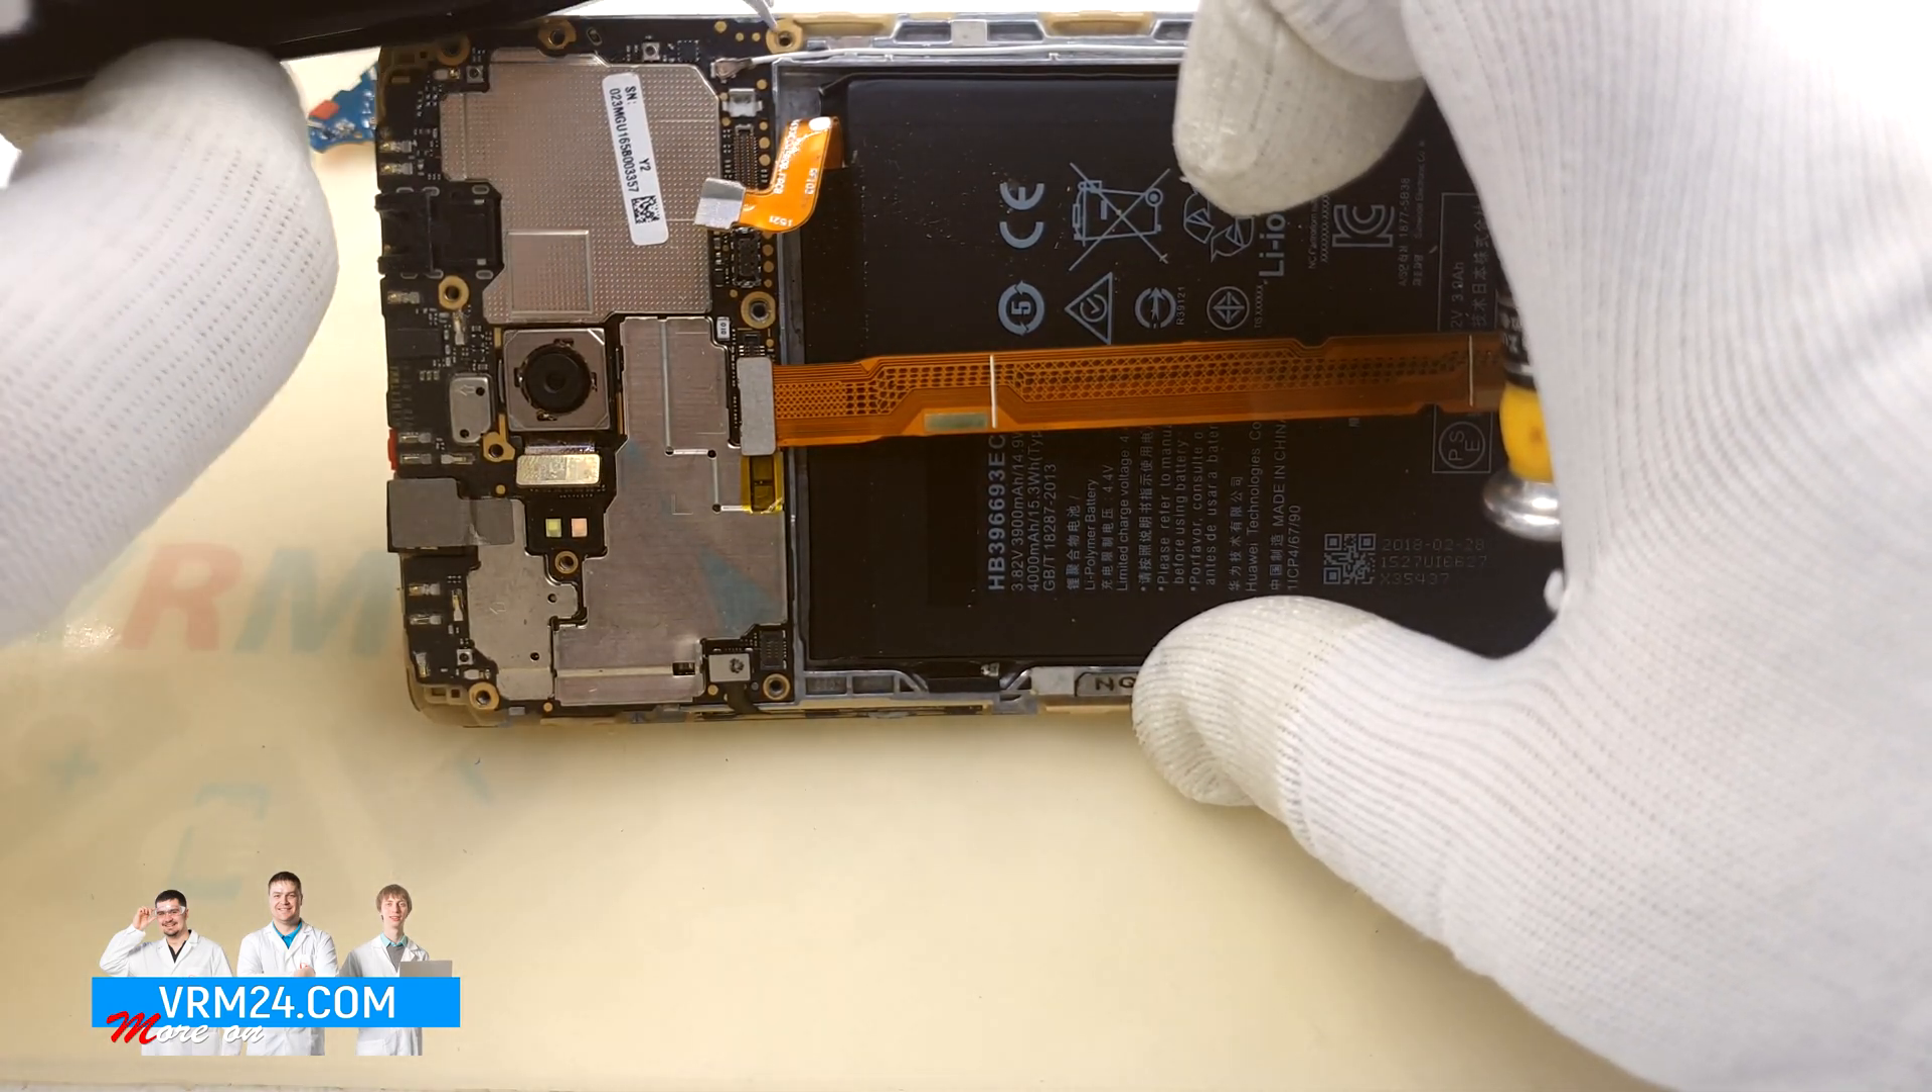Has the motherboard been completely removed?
No.